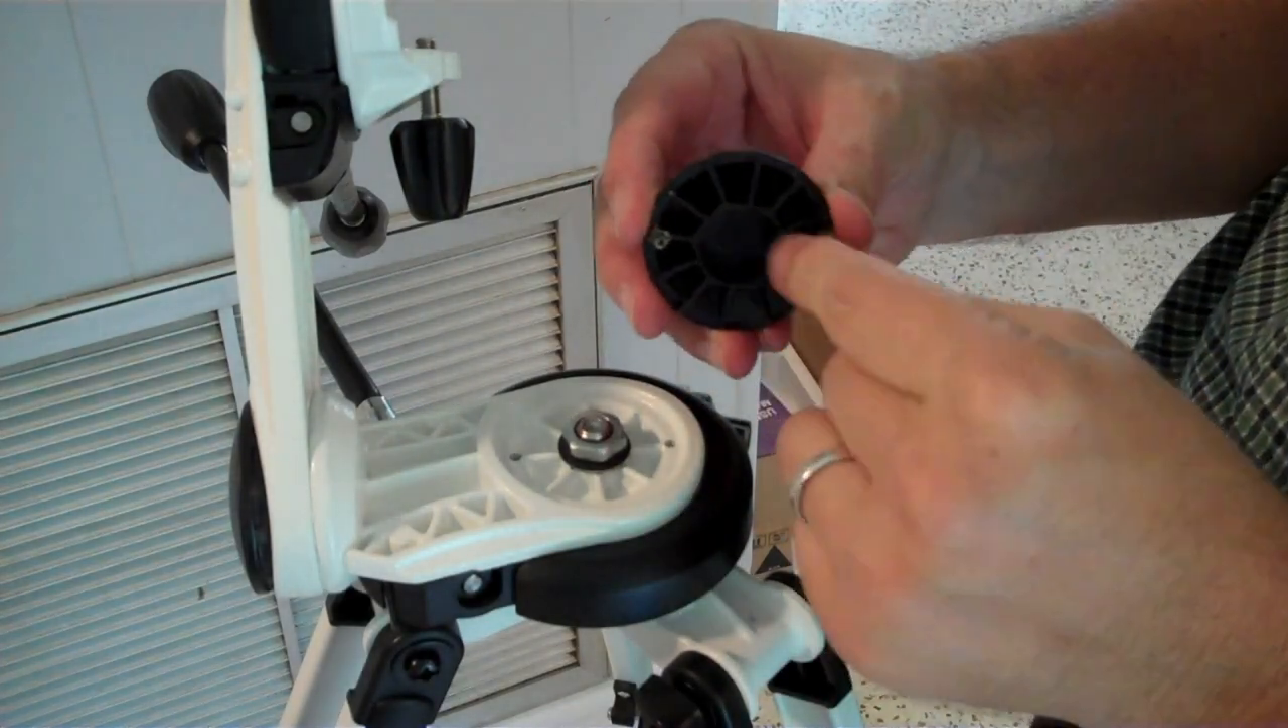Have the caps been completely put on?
No.